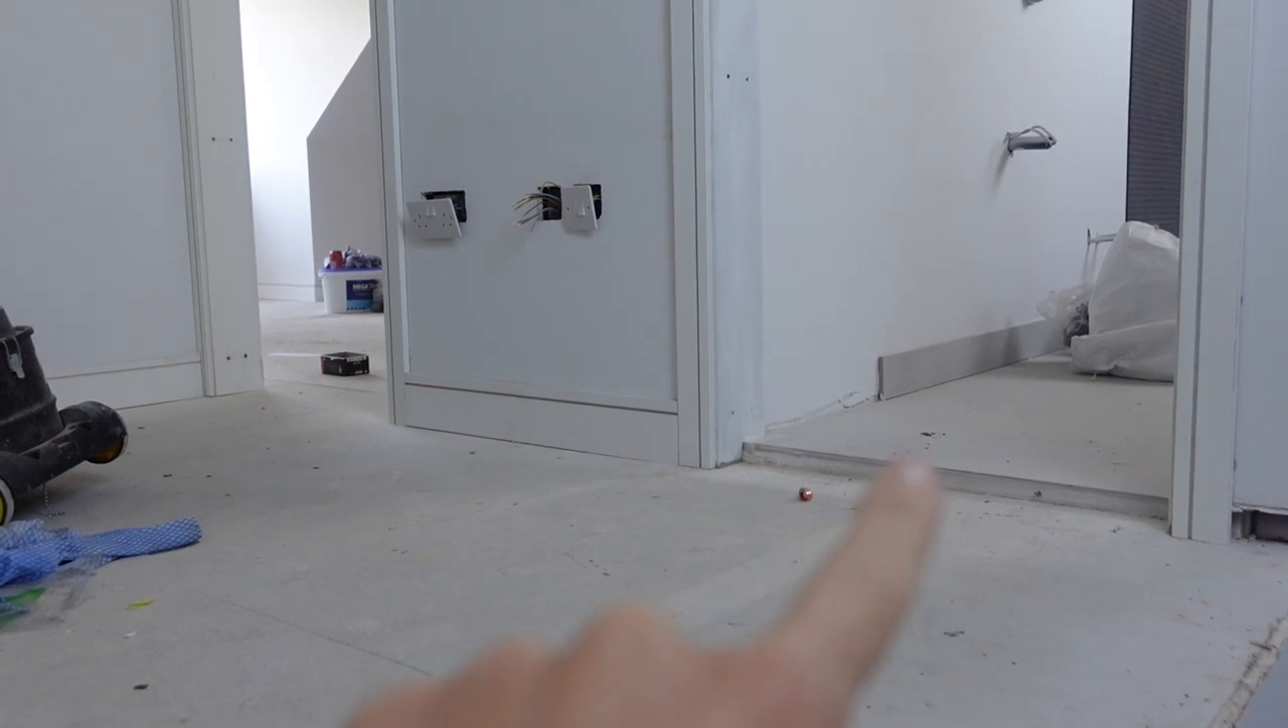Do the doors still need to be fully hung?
Yes.